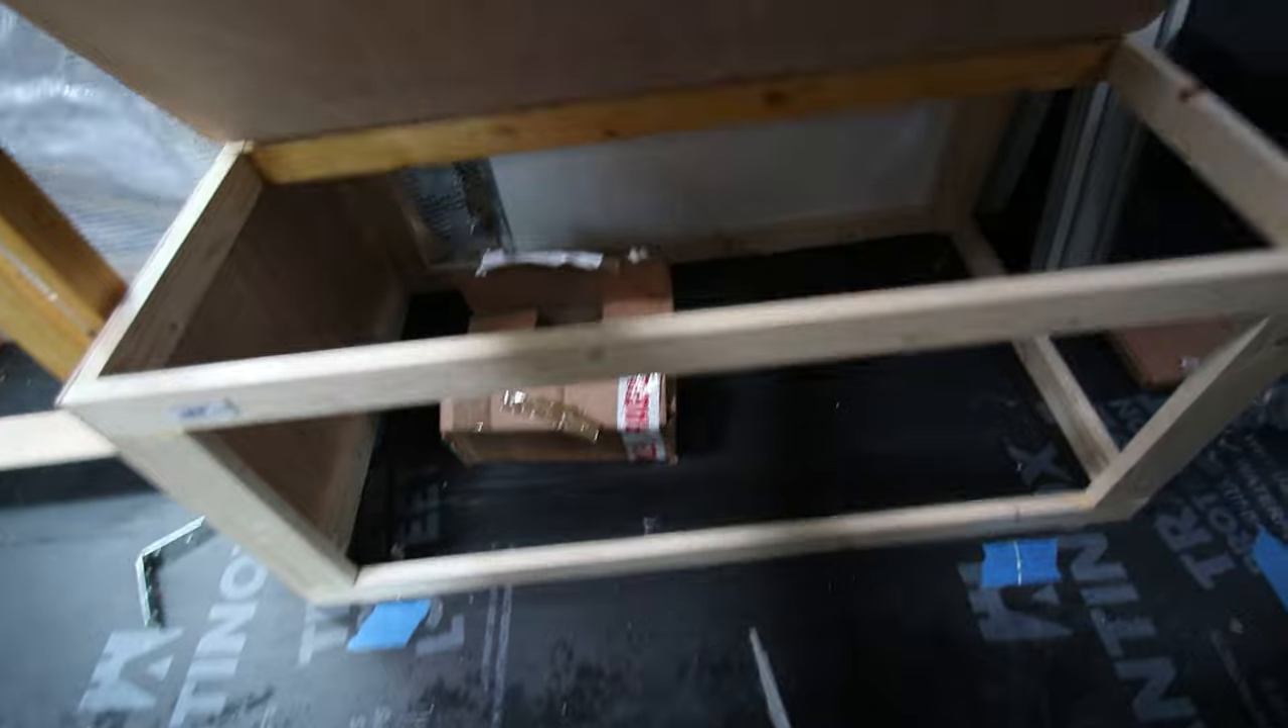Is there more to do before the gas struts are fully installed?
Yes.